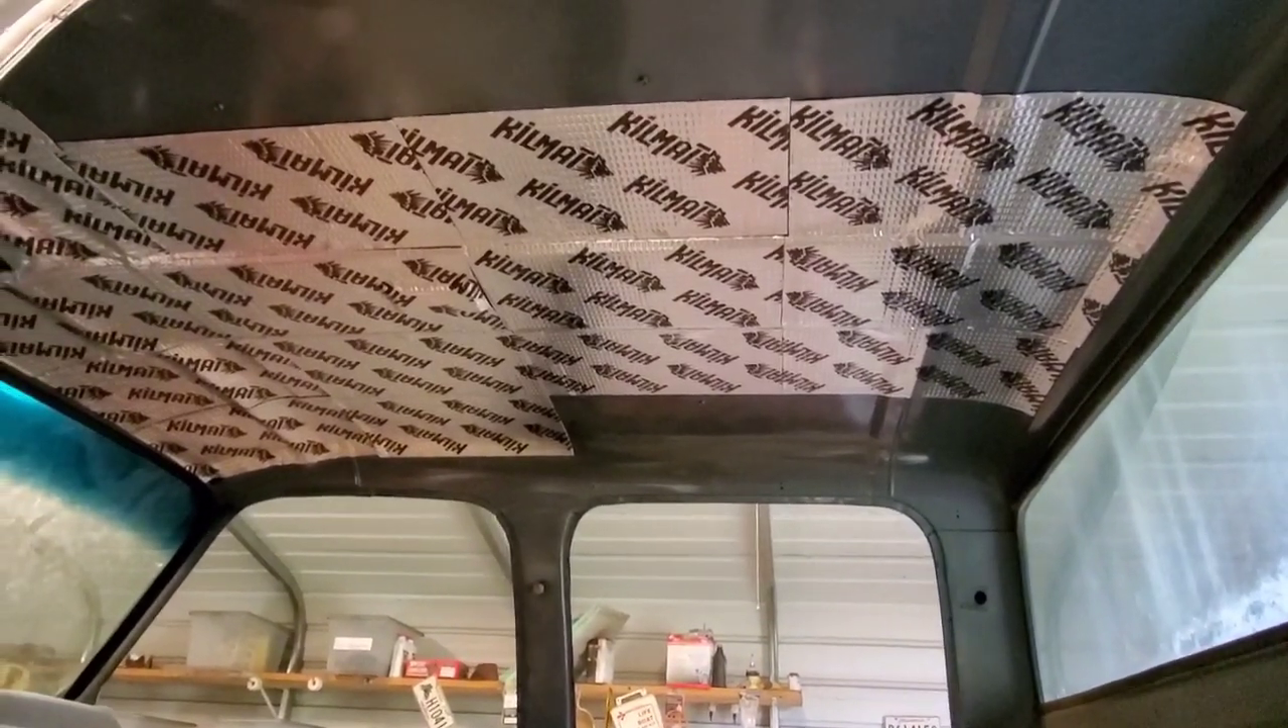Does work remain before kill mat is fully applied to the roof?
Yes.